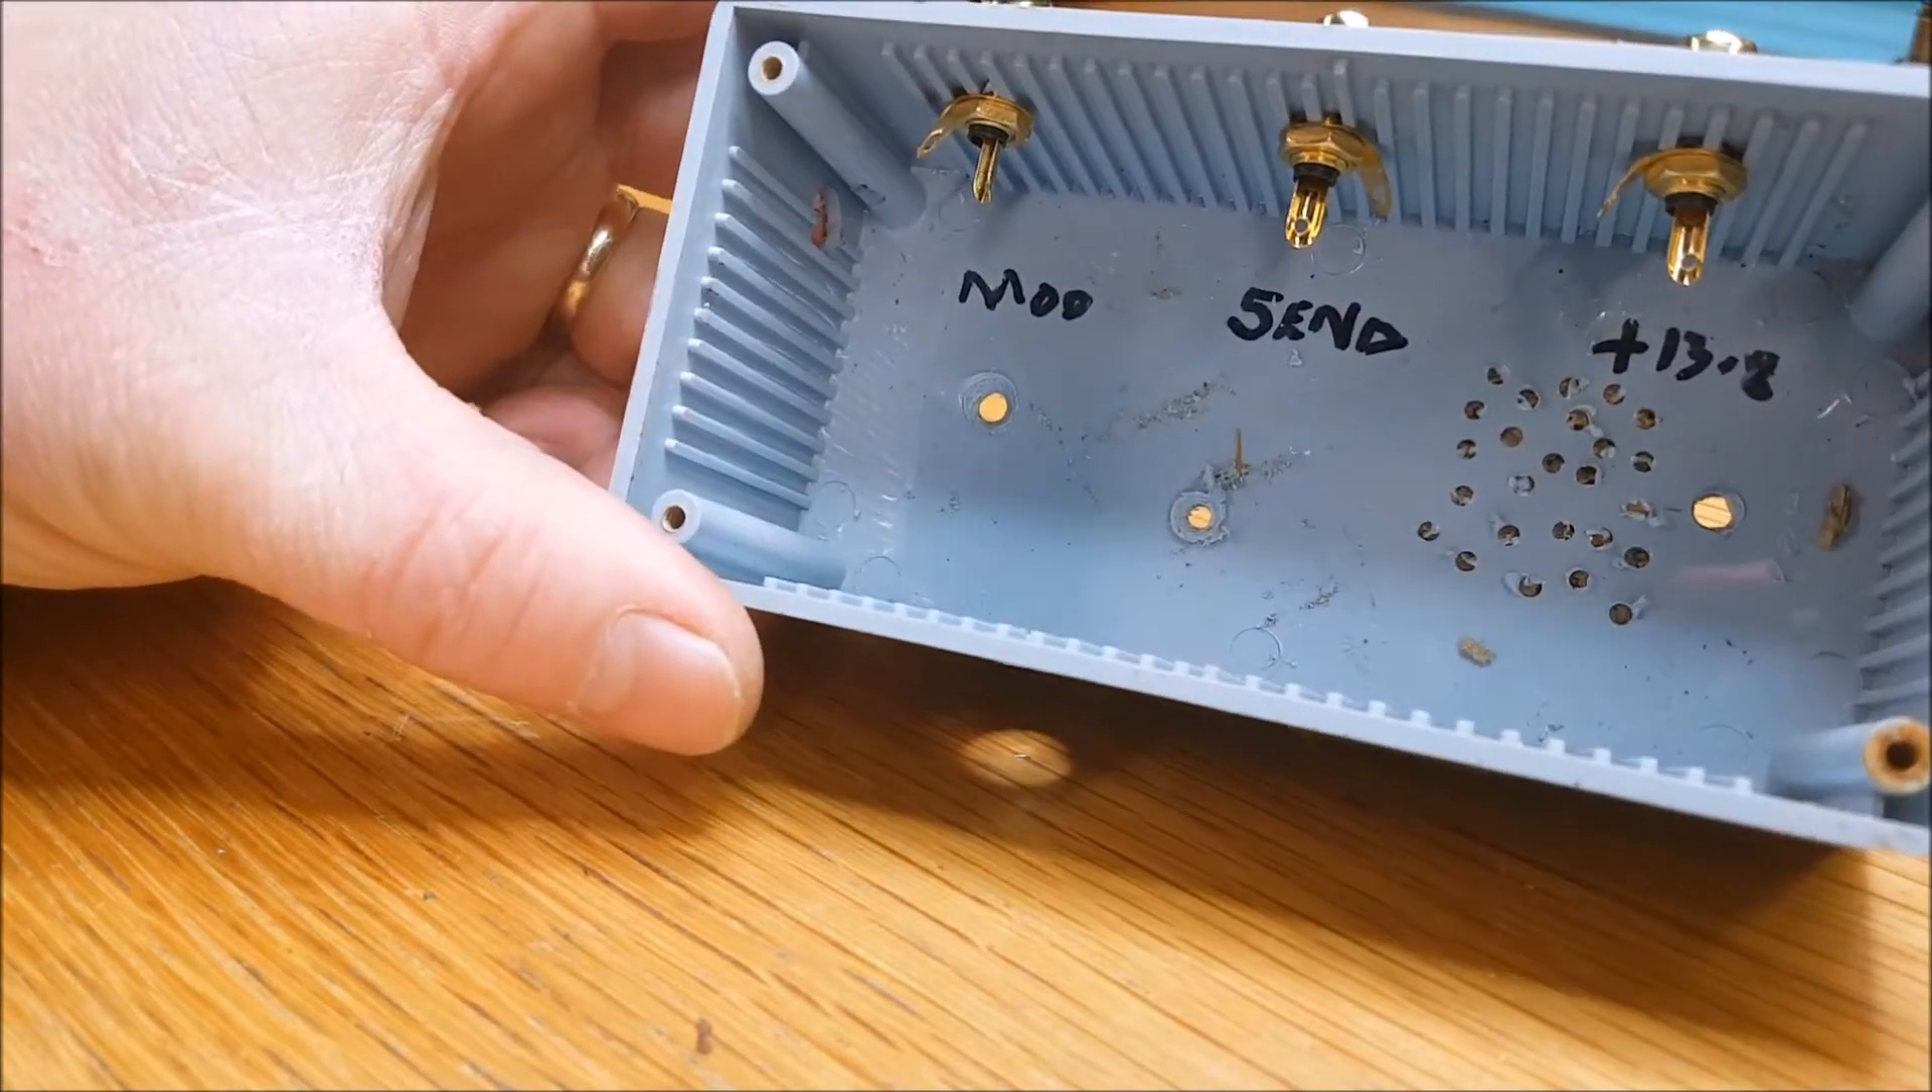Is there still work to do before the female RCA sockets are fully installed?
No.